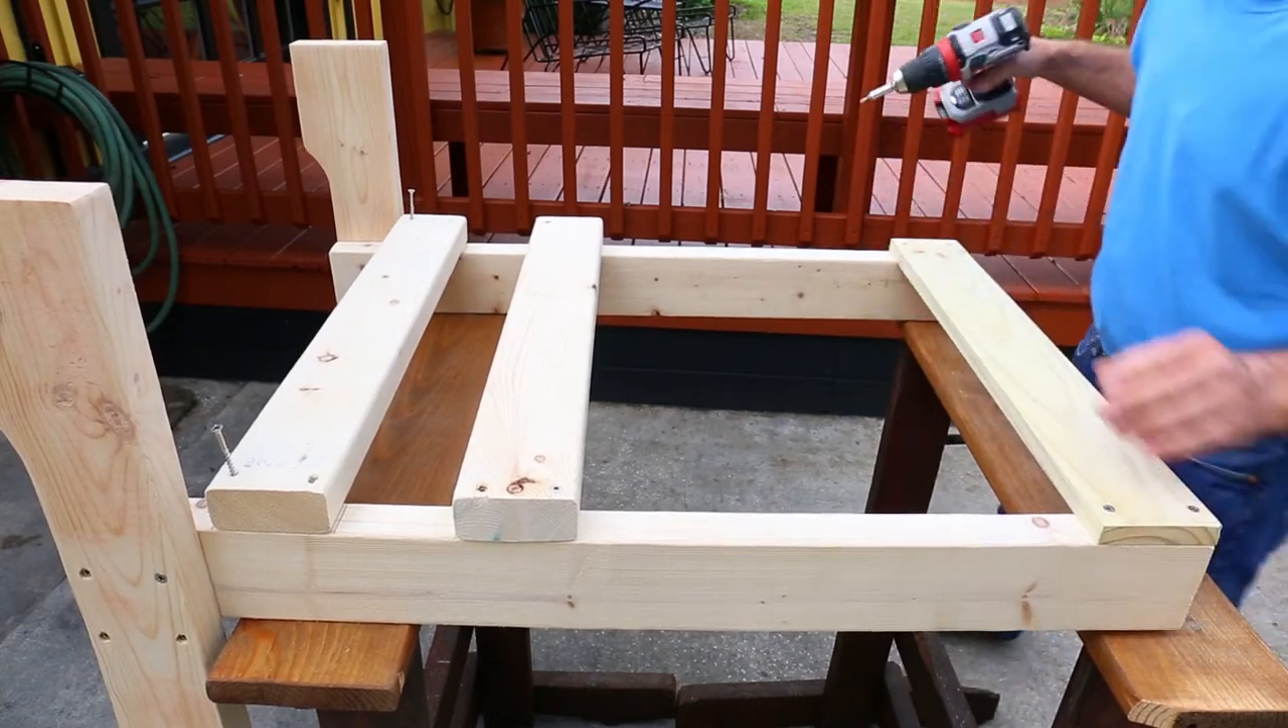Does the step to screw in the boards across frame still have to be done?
Yes.